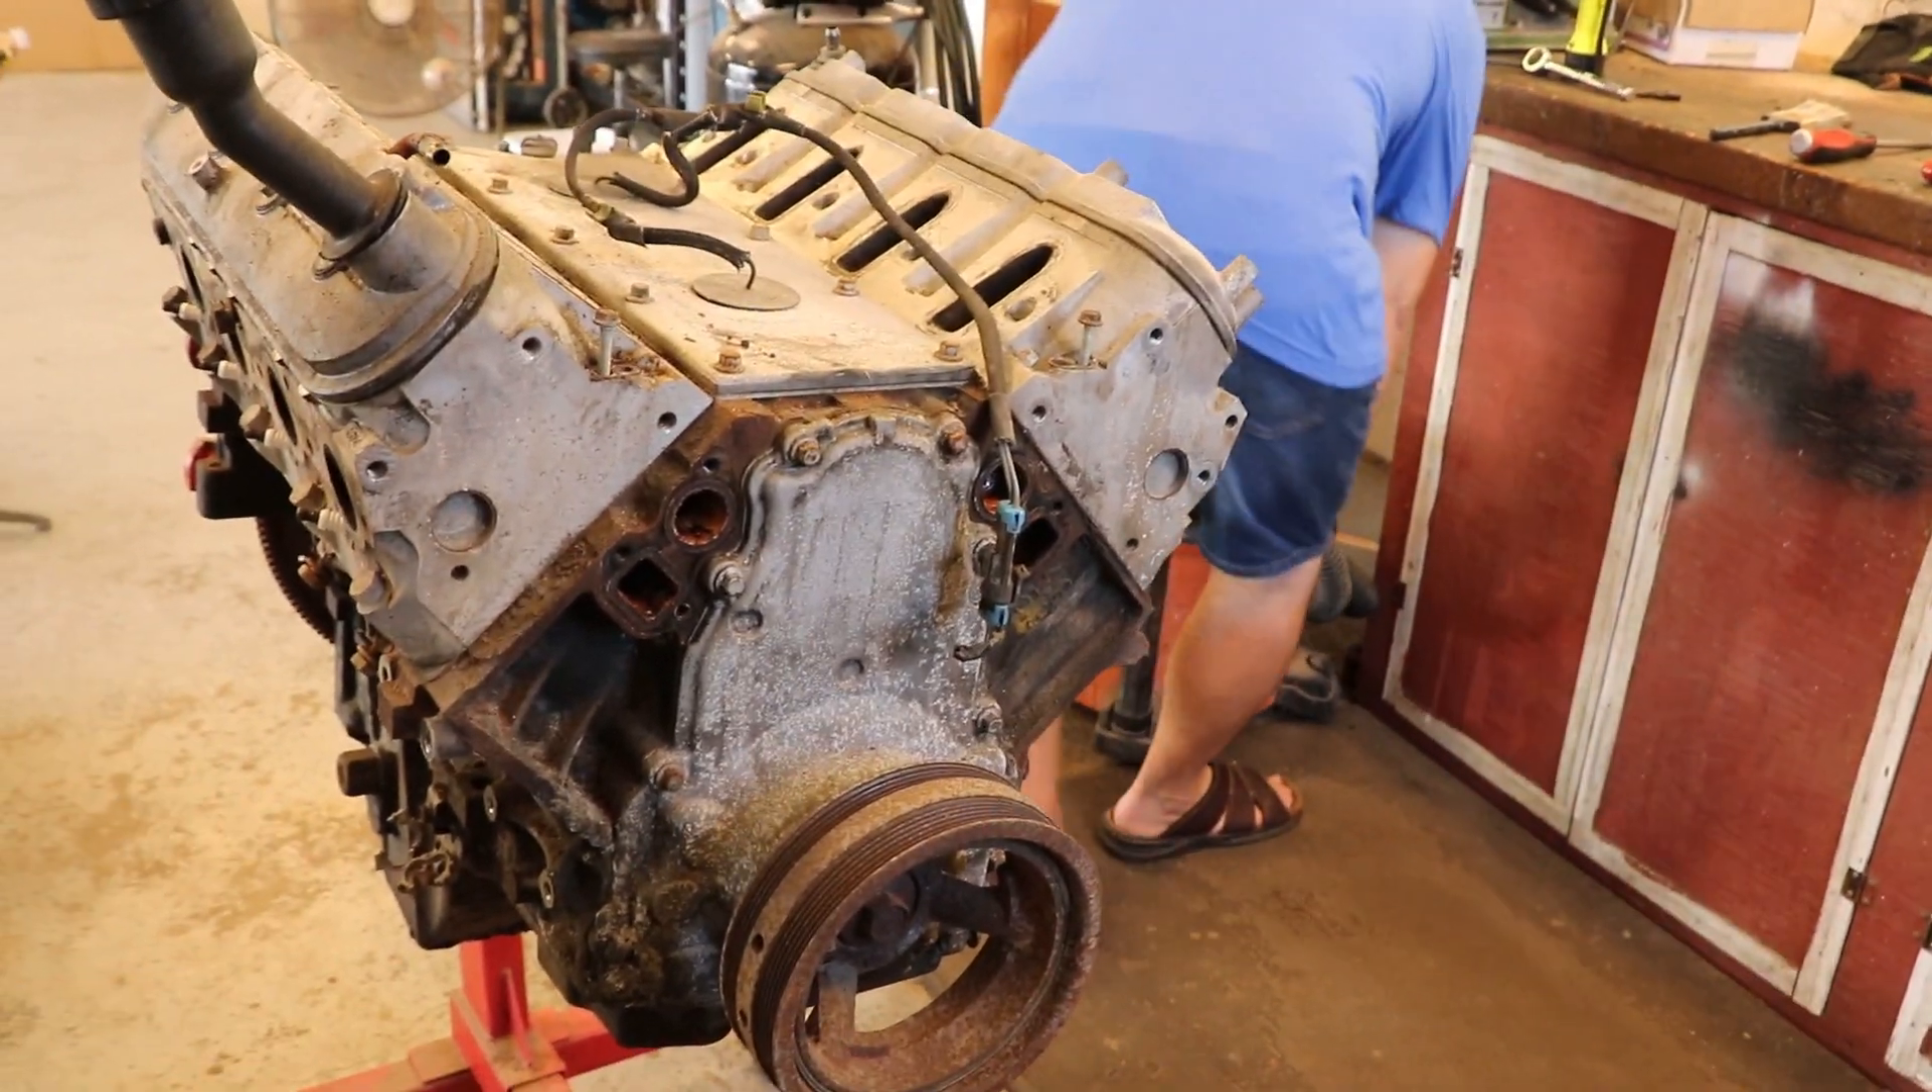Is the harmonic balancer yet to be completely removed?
Yes.